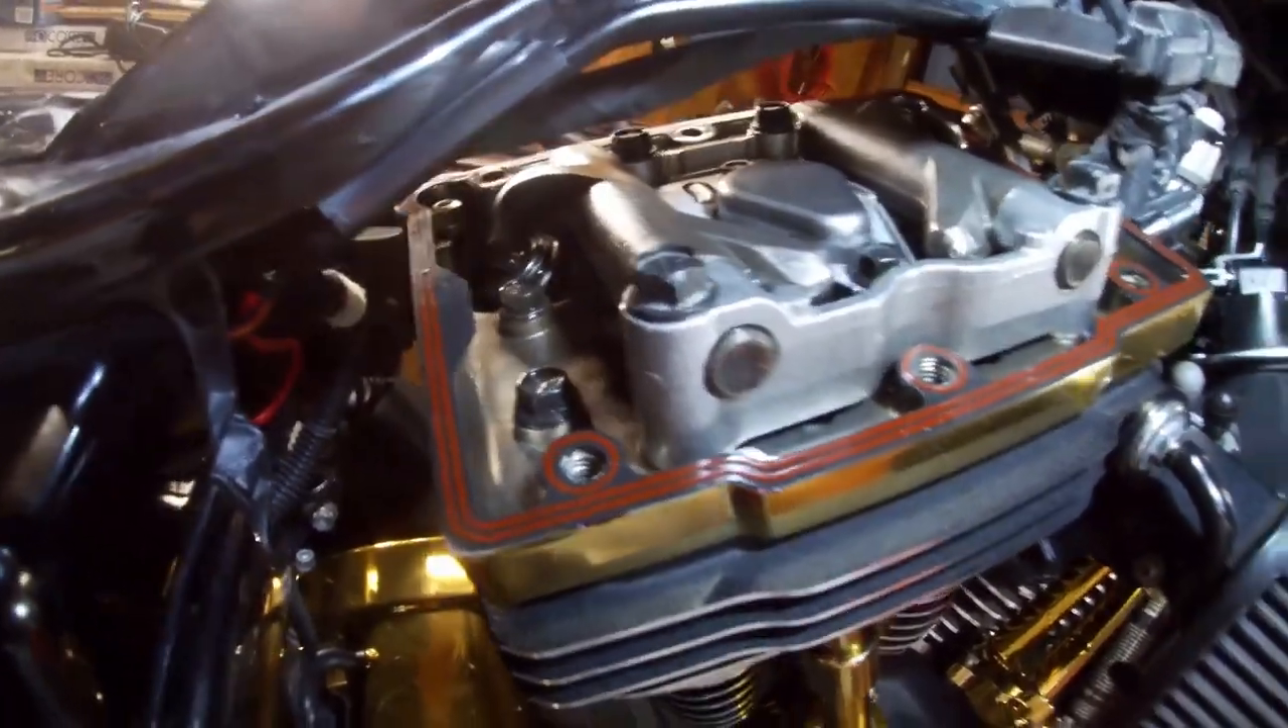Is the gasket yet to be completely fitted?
No.